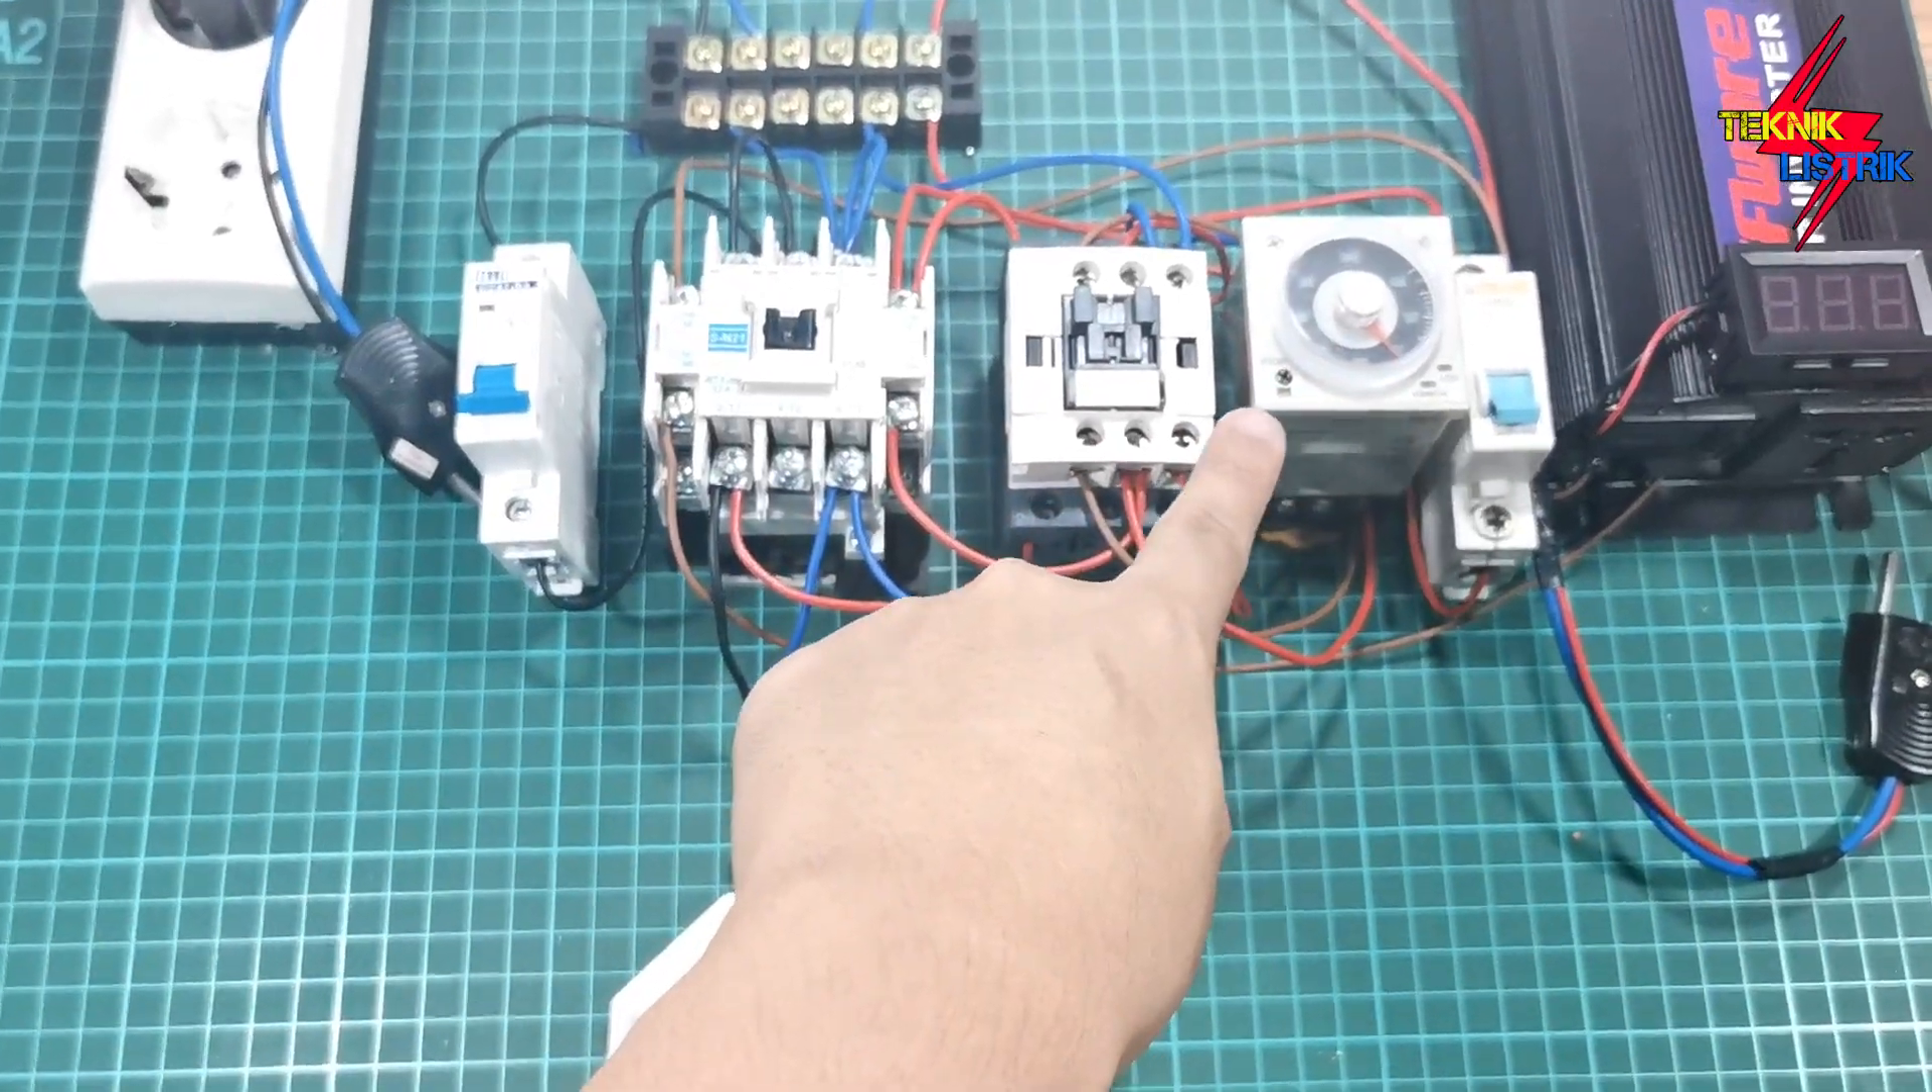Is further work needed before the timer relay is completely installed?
No.